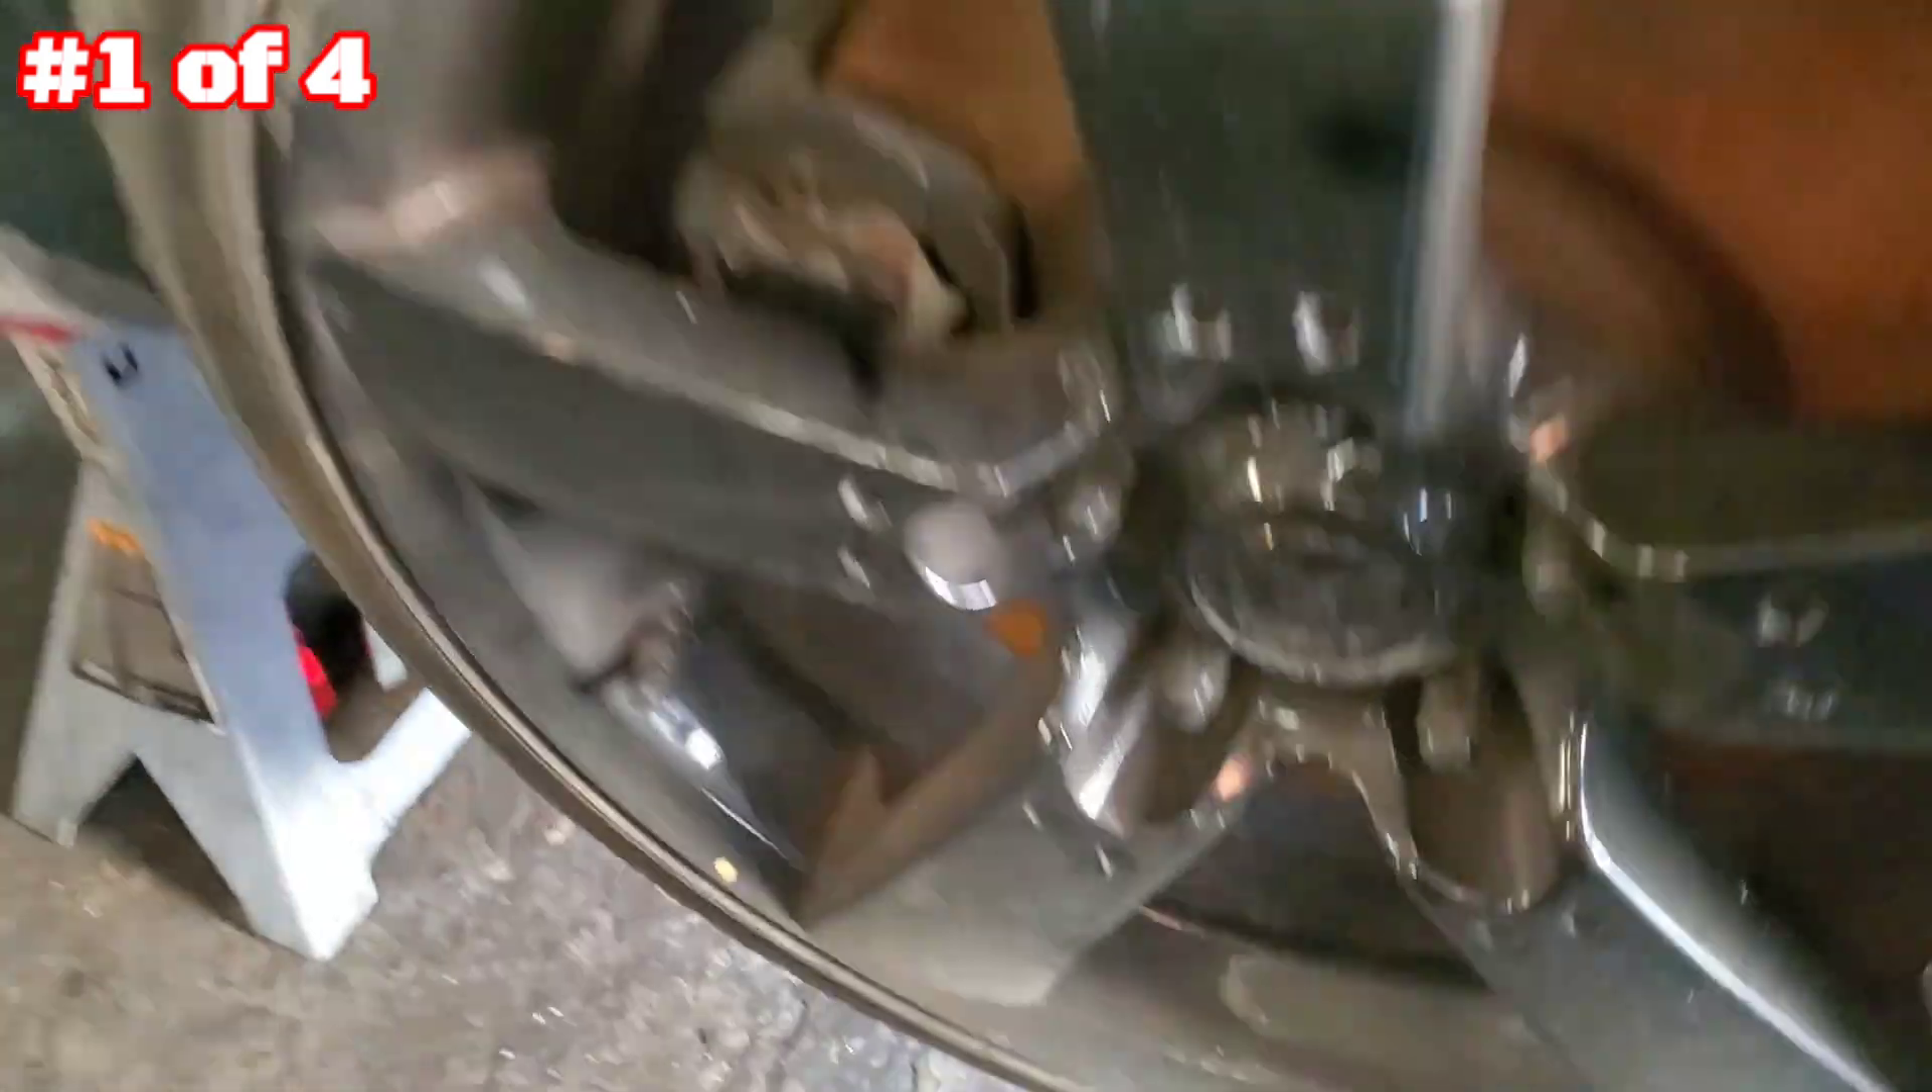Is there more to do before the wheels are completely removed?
Yes.